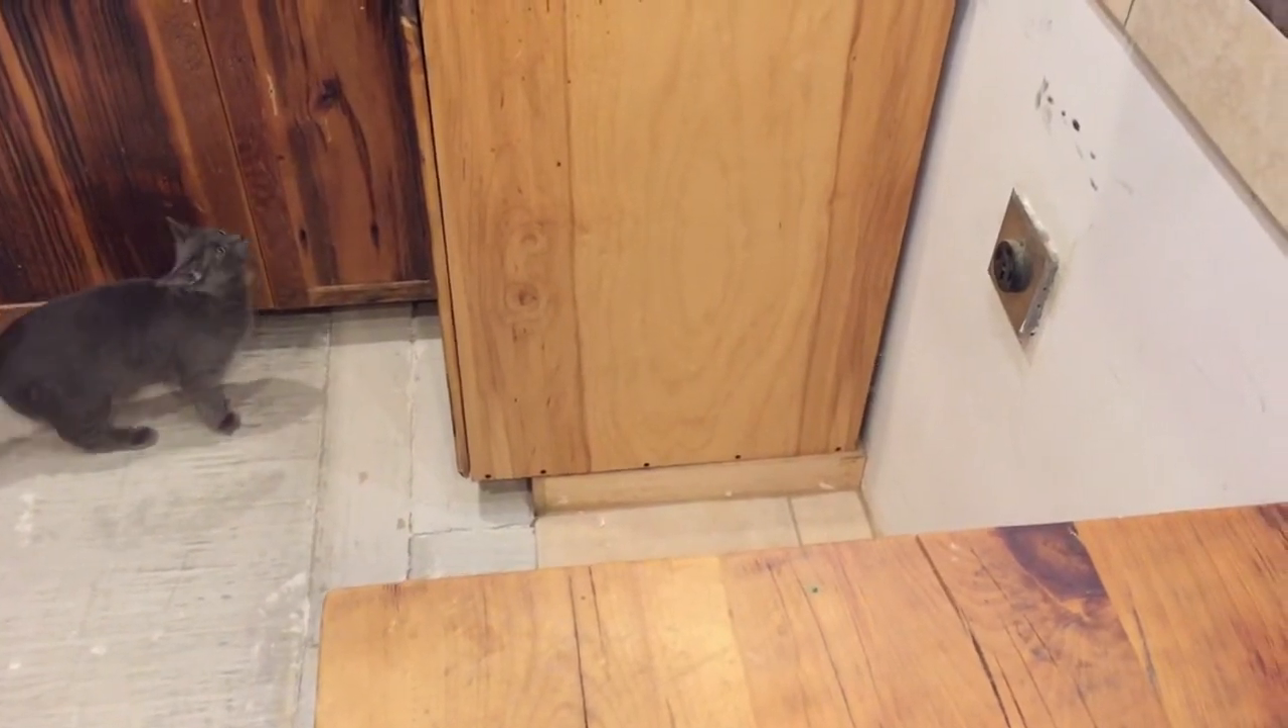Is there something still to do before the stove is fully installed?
Yes.